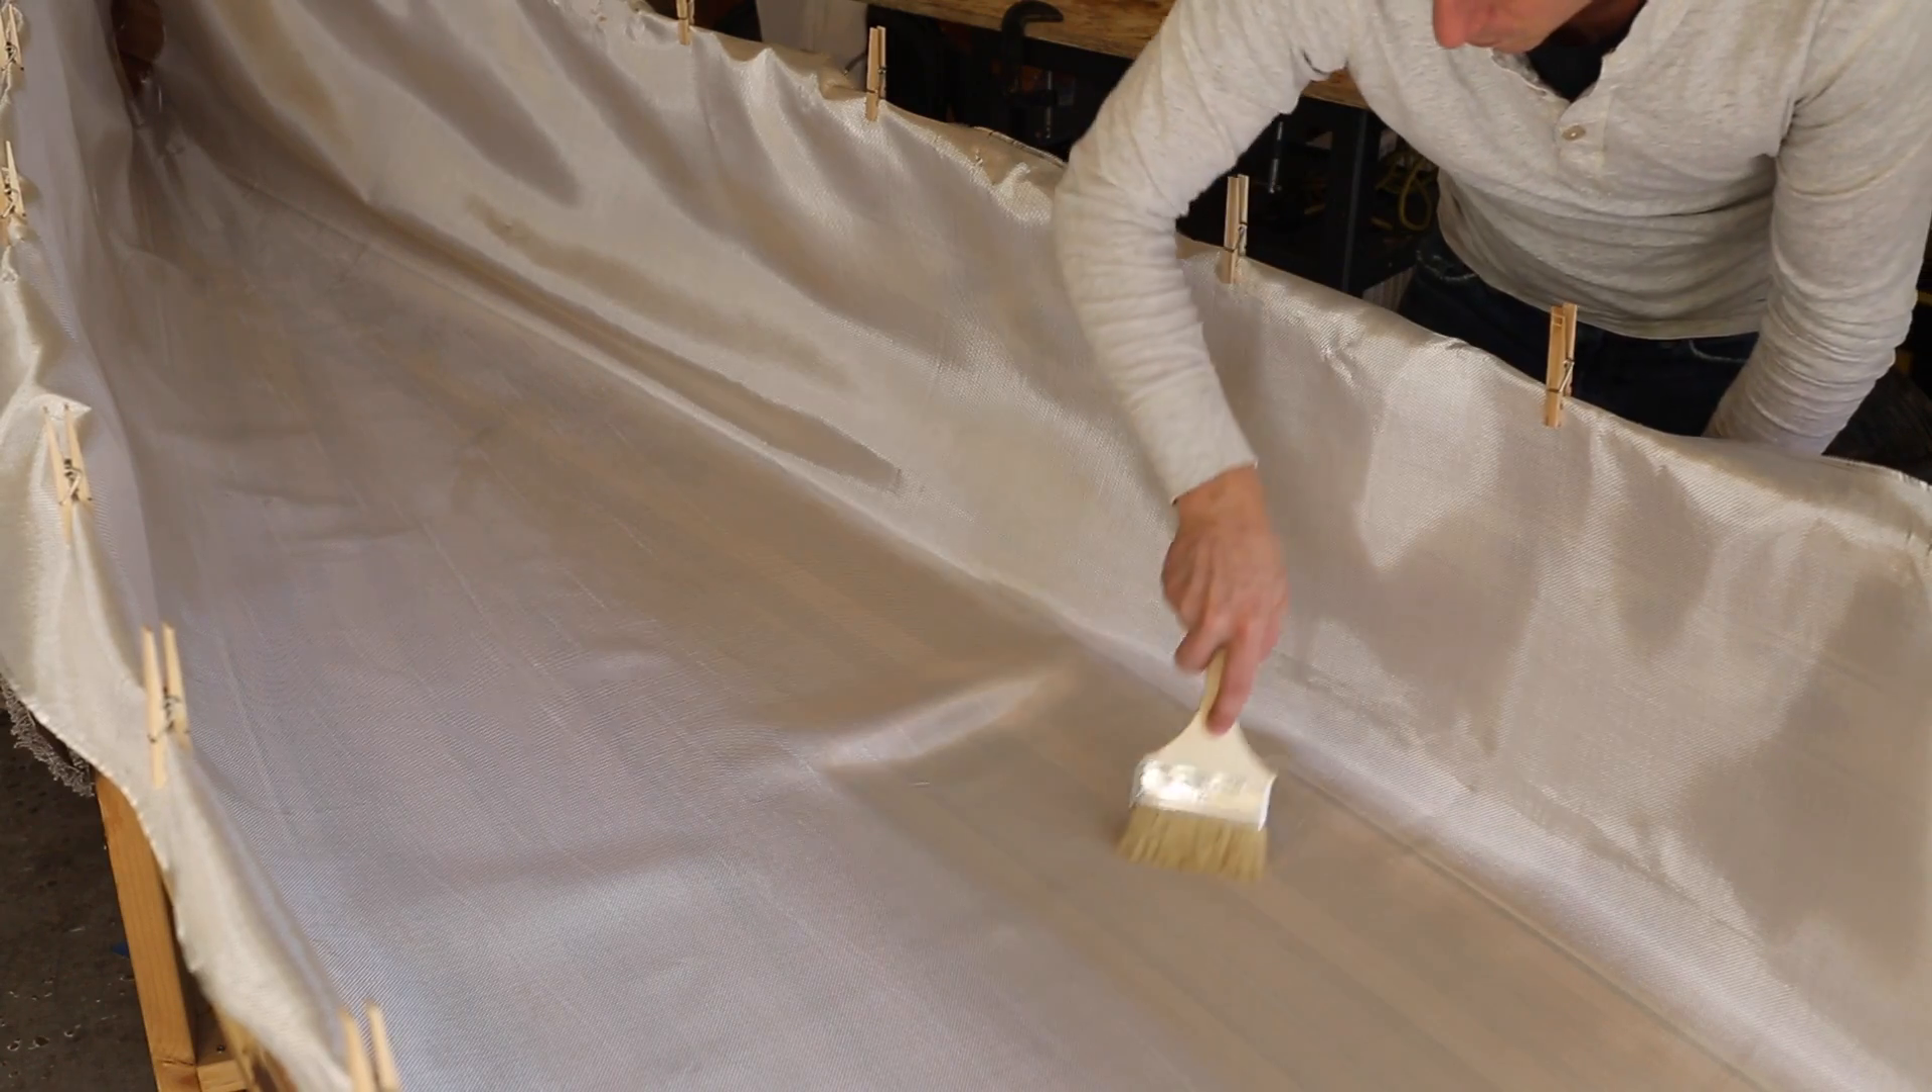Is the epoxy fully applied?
No.